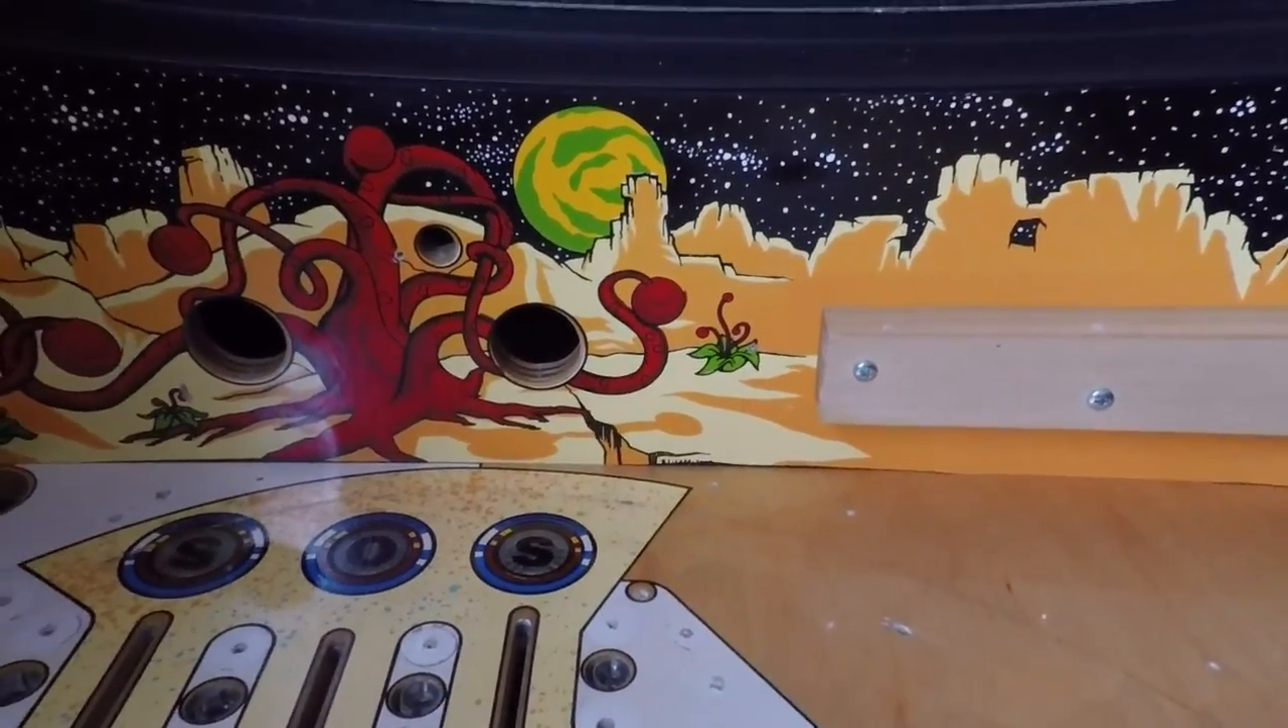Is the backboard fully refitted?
Yes.